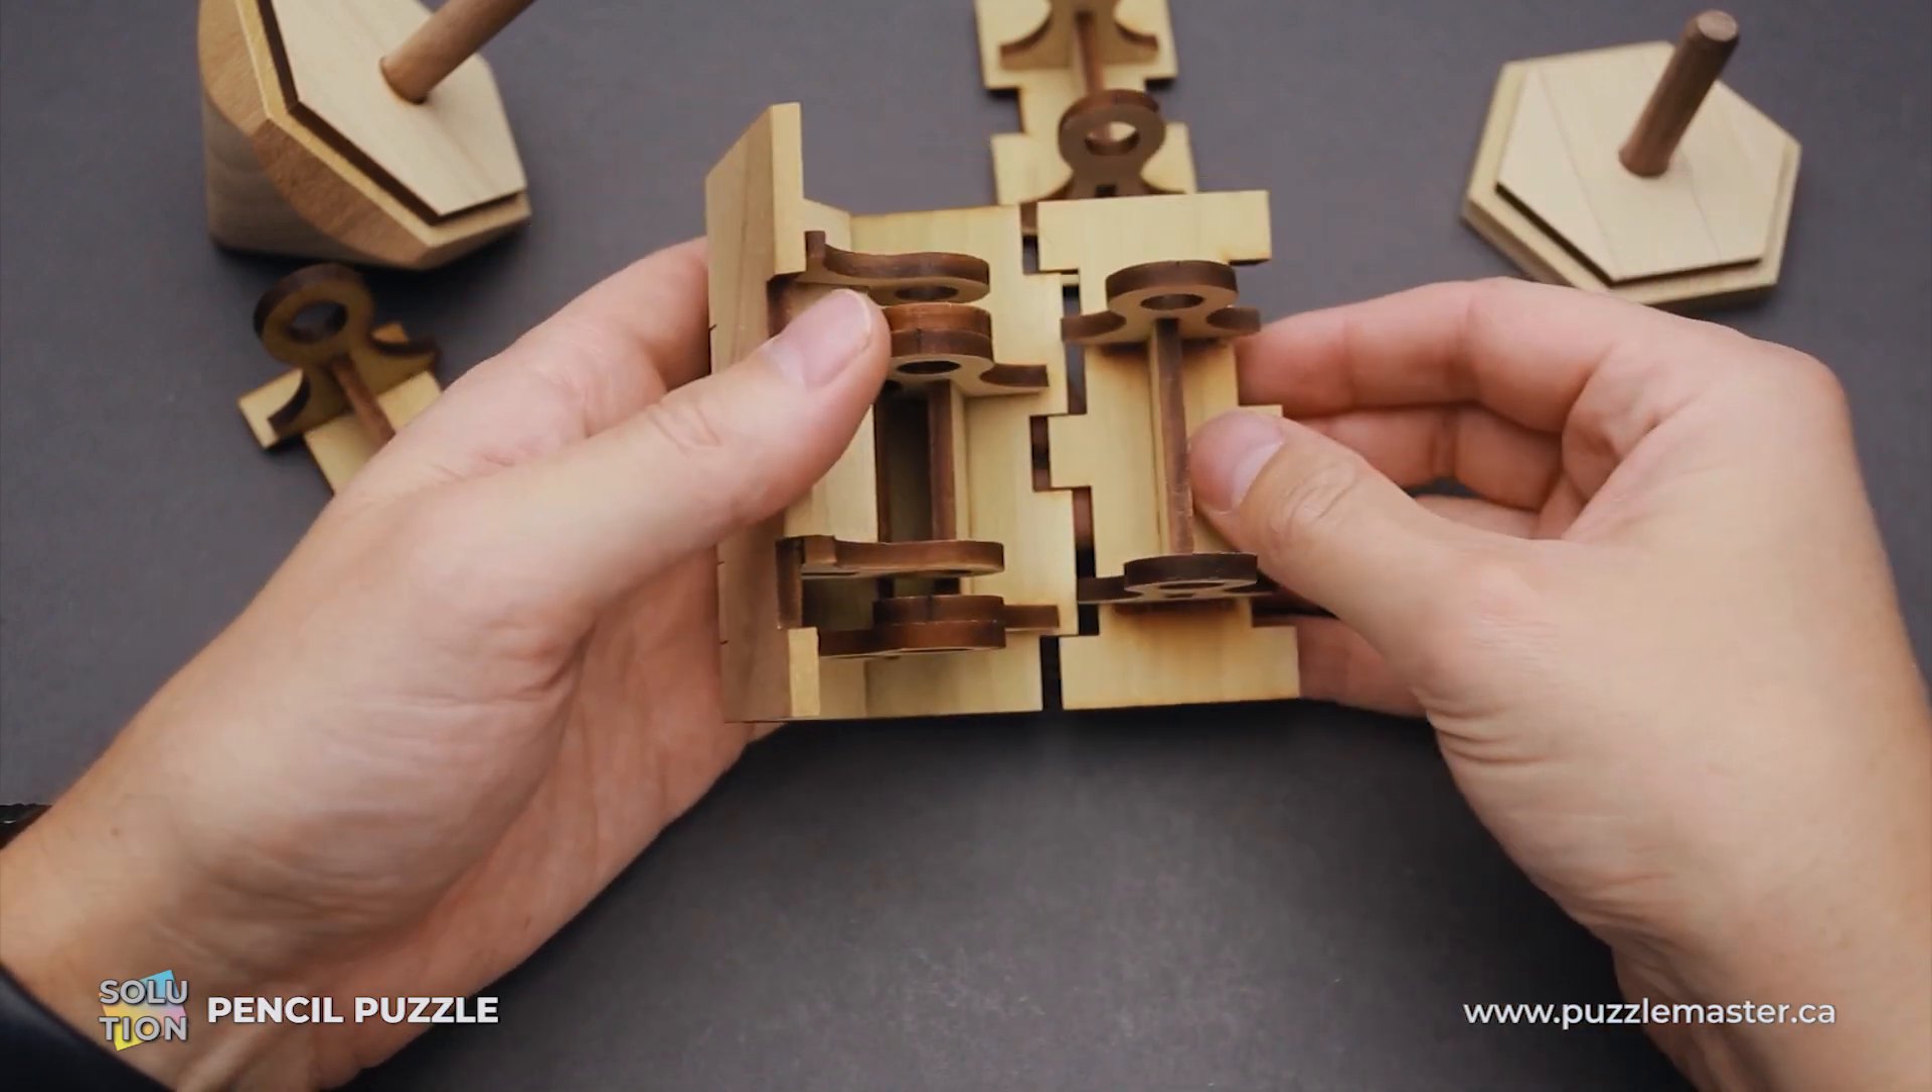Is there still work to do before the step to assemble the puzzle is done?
Yes.